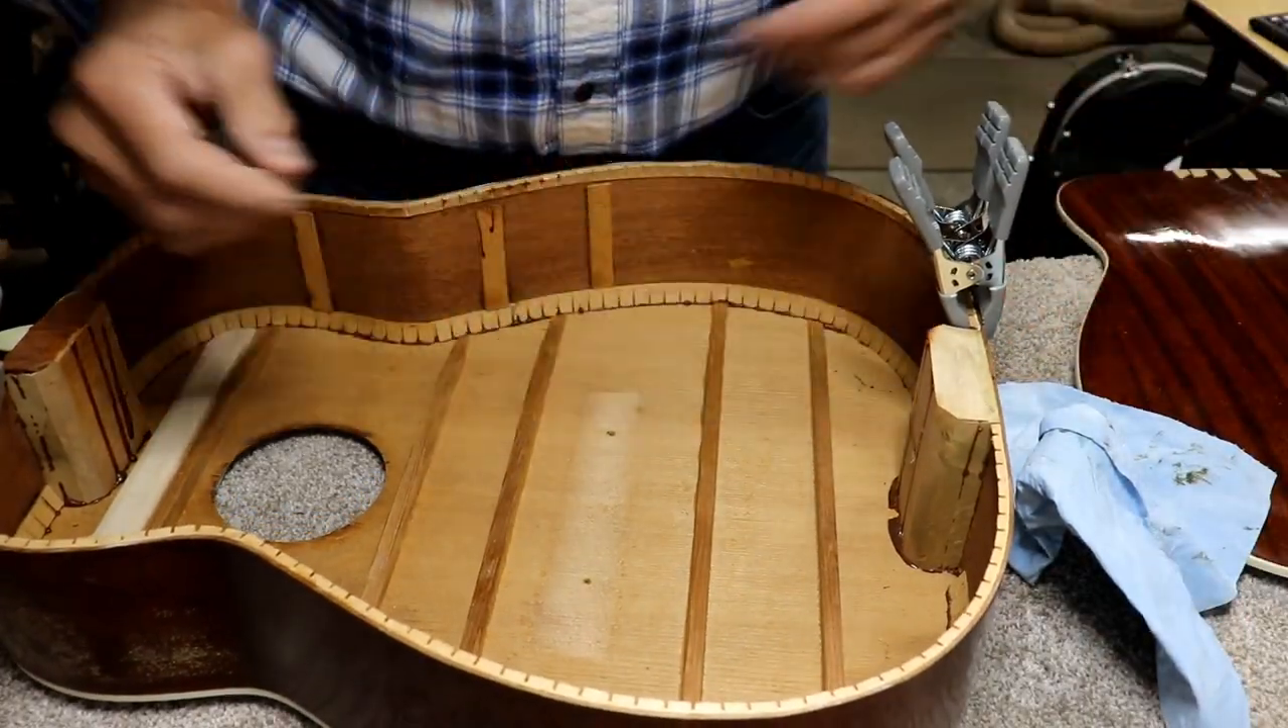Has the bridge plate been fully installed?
No.